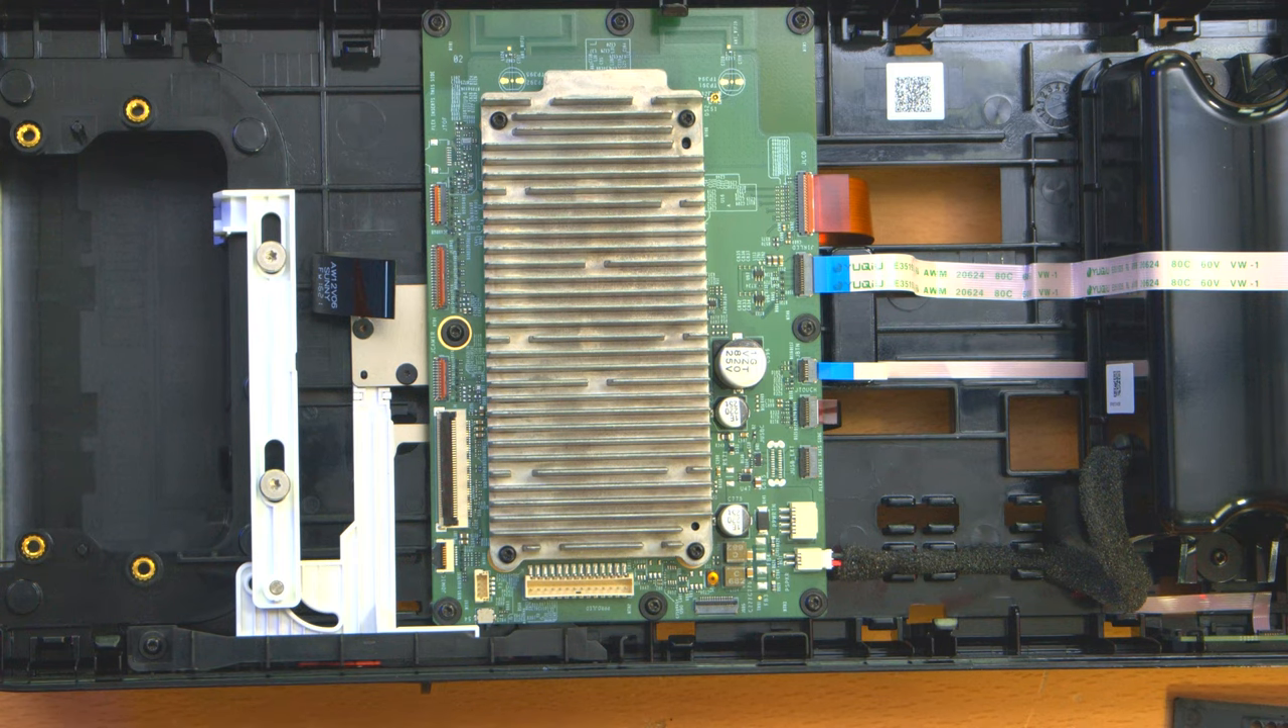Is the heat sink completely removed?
No.